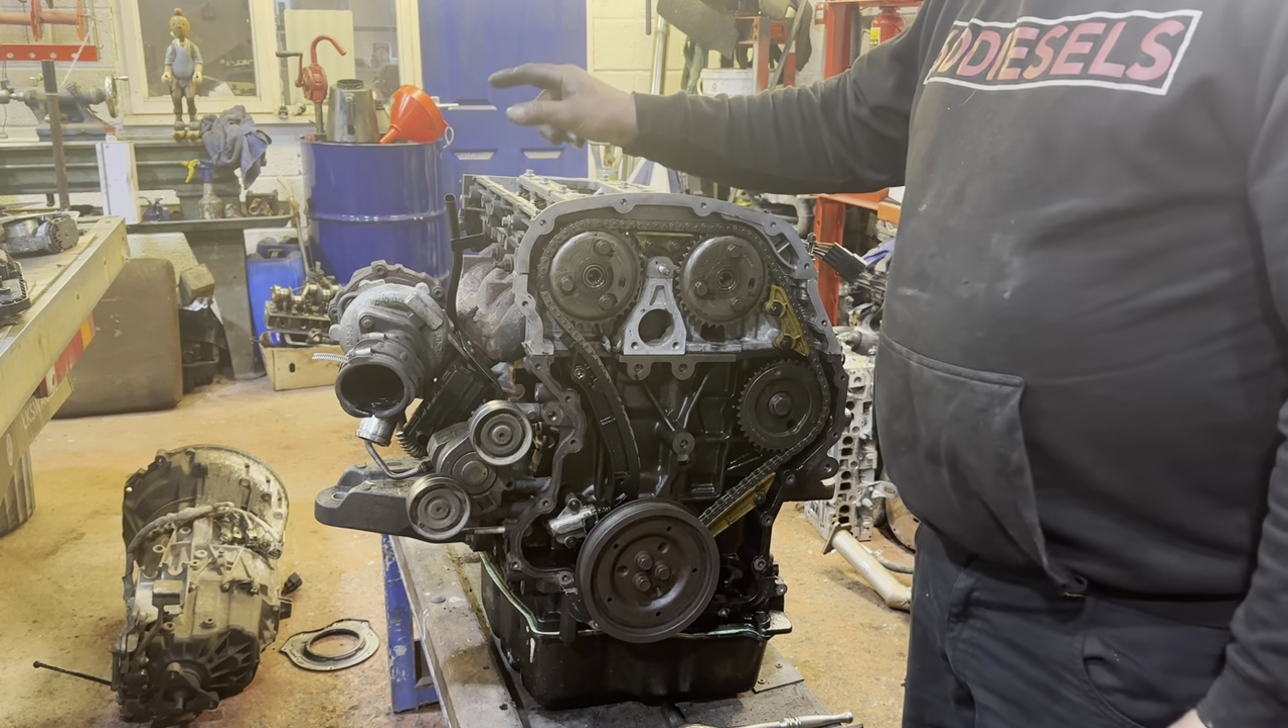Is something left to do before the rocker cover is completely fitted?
Yes.